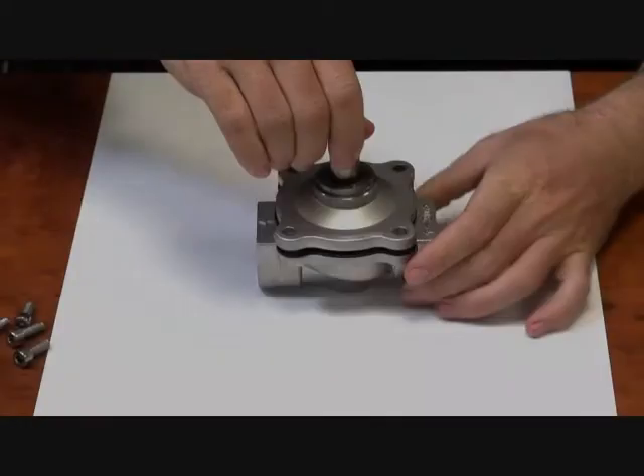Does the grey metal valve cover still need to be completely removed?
Yes.